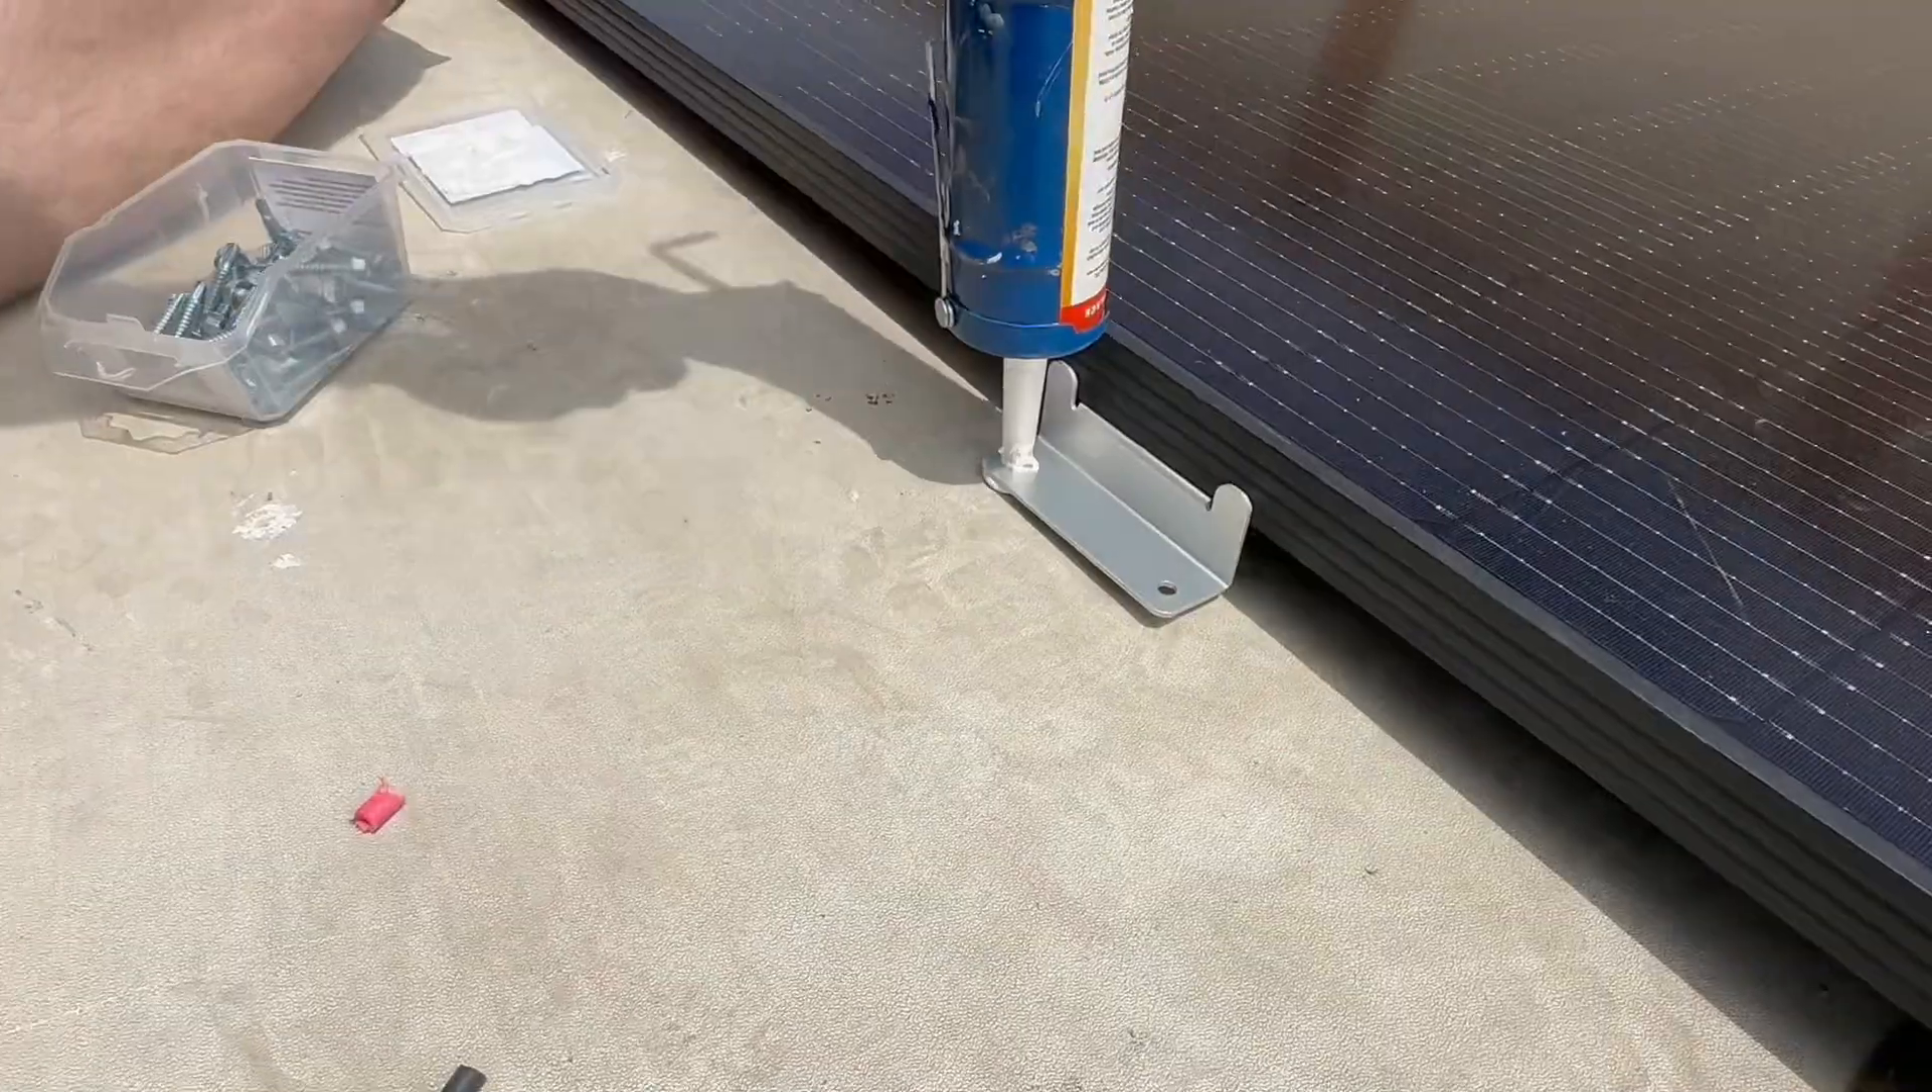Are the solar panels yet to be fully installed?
Yes.